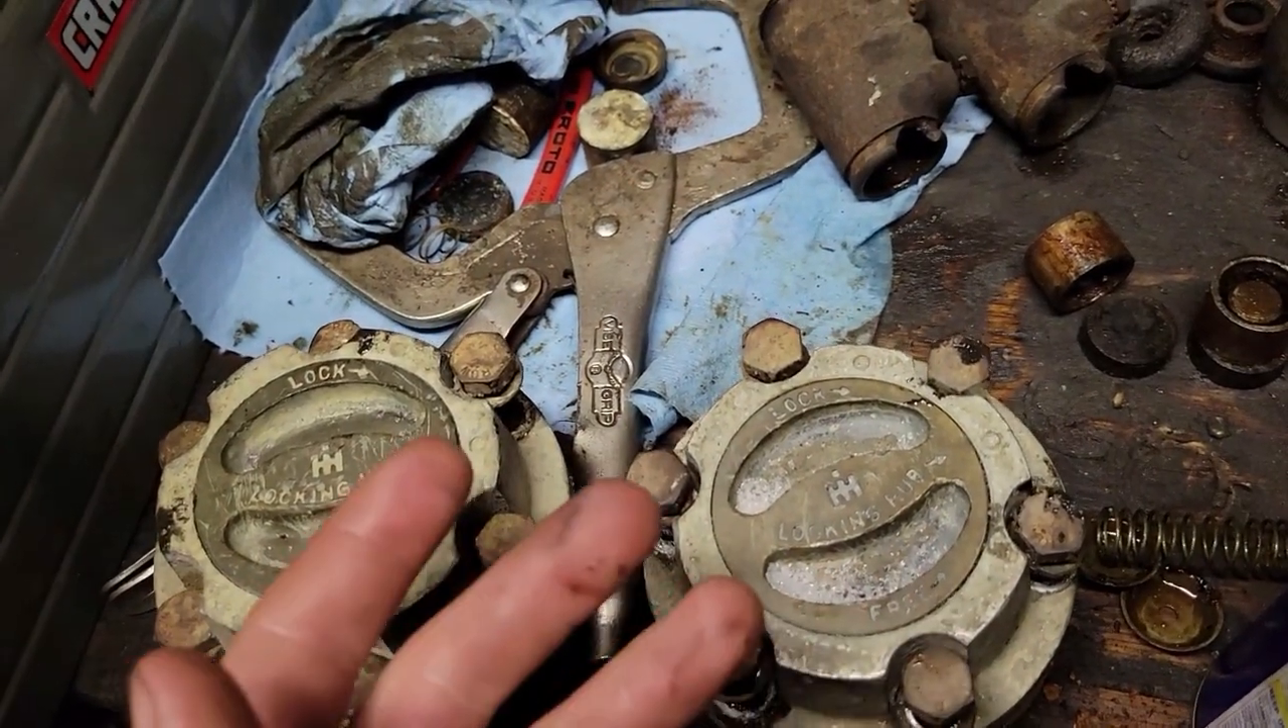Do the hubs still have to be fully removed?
No.